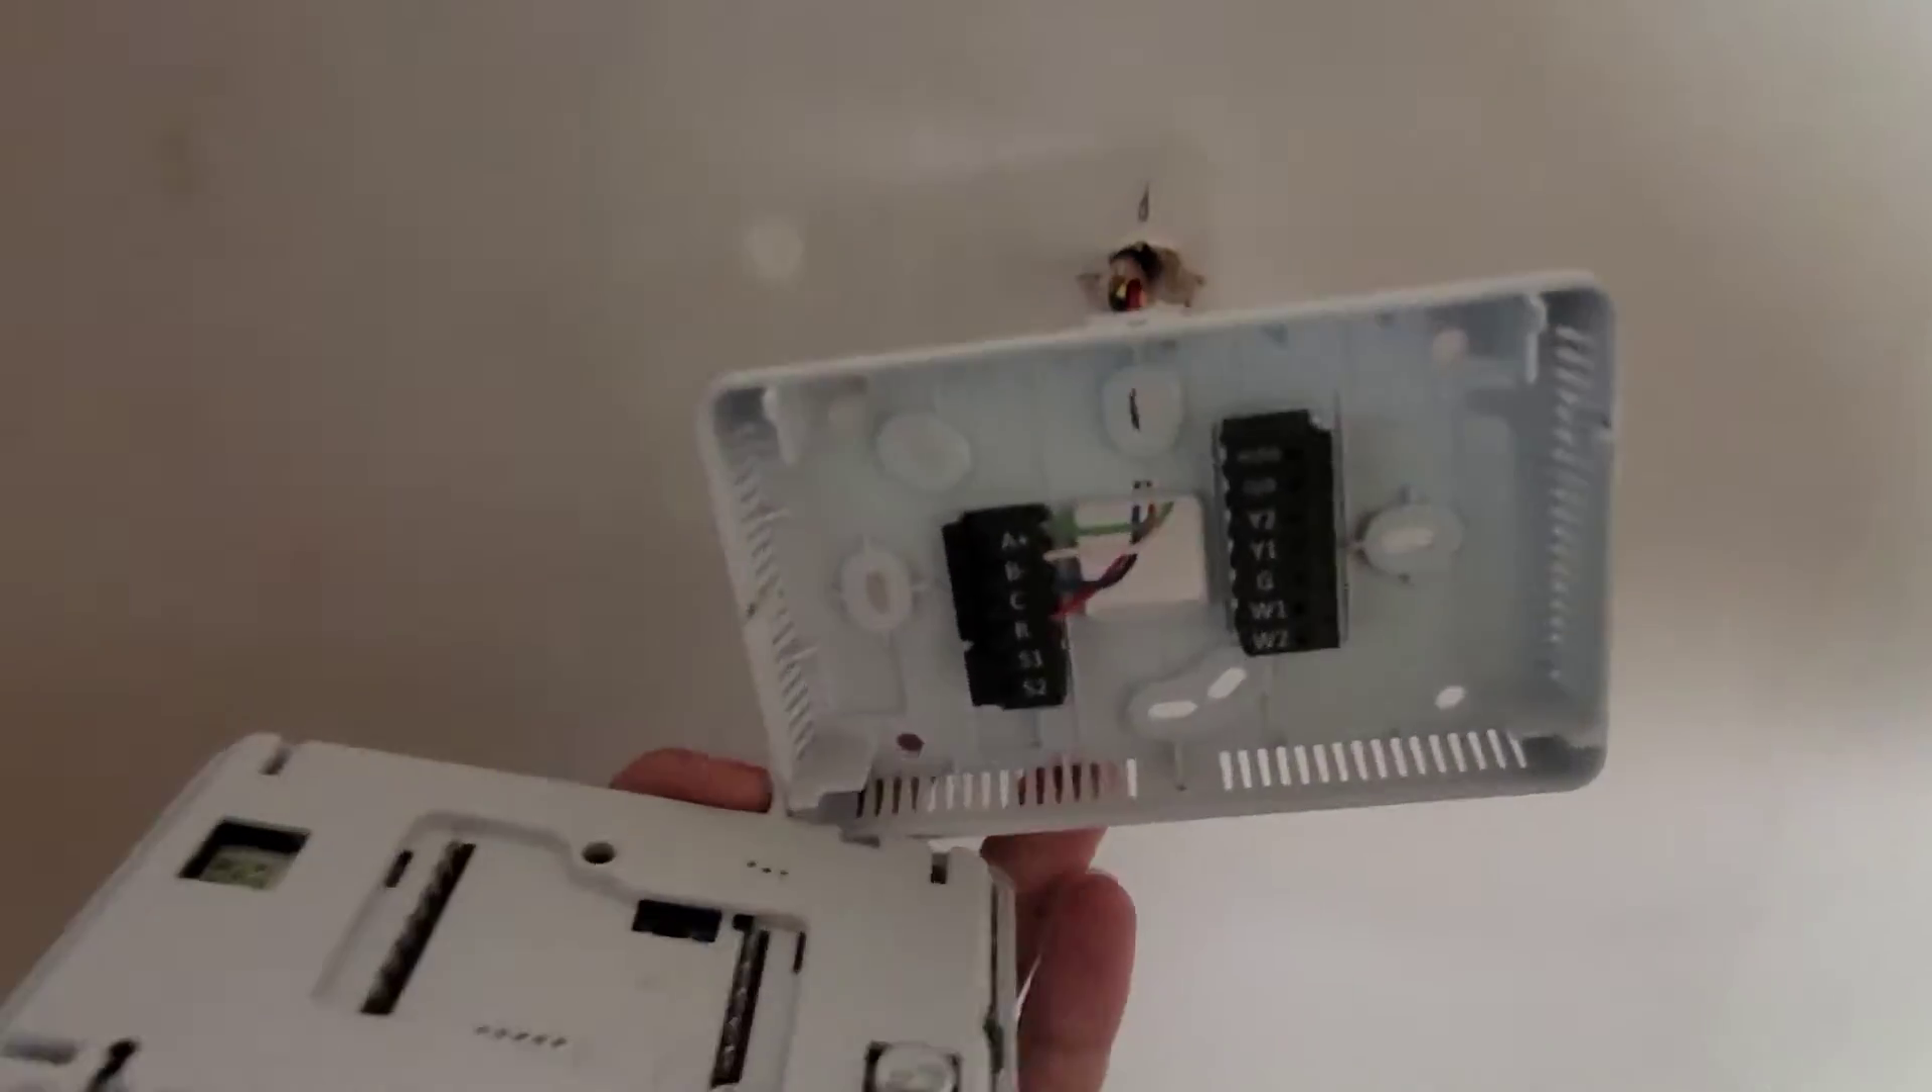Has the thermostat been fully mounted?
No.